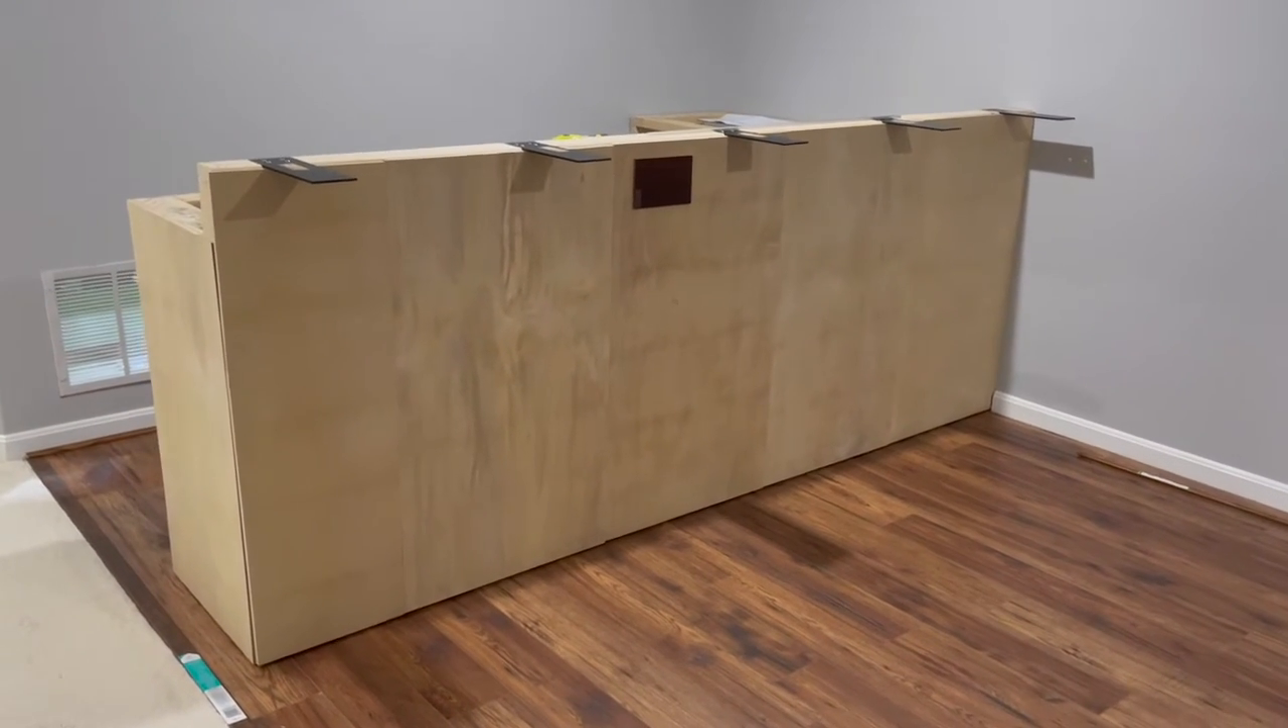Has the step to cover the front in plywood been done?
Yes.